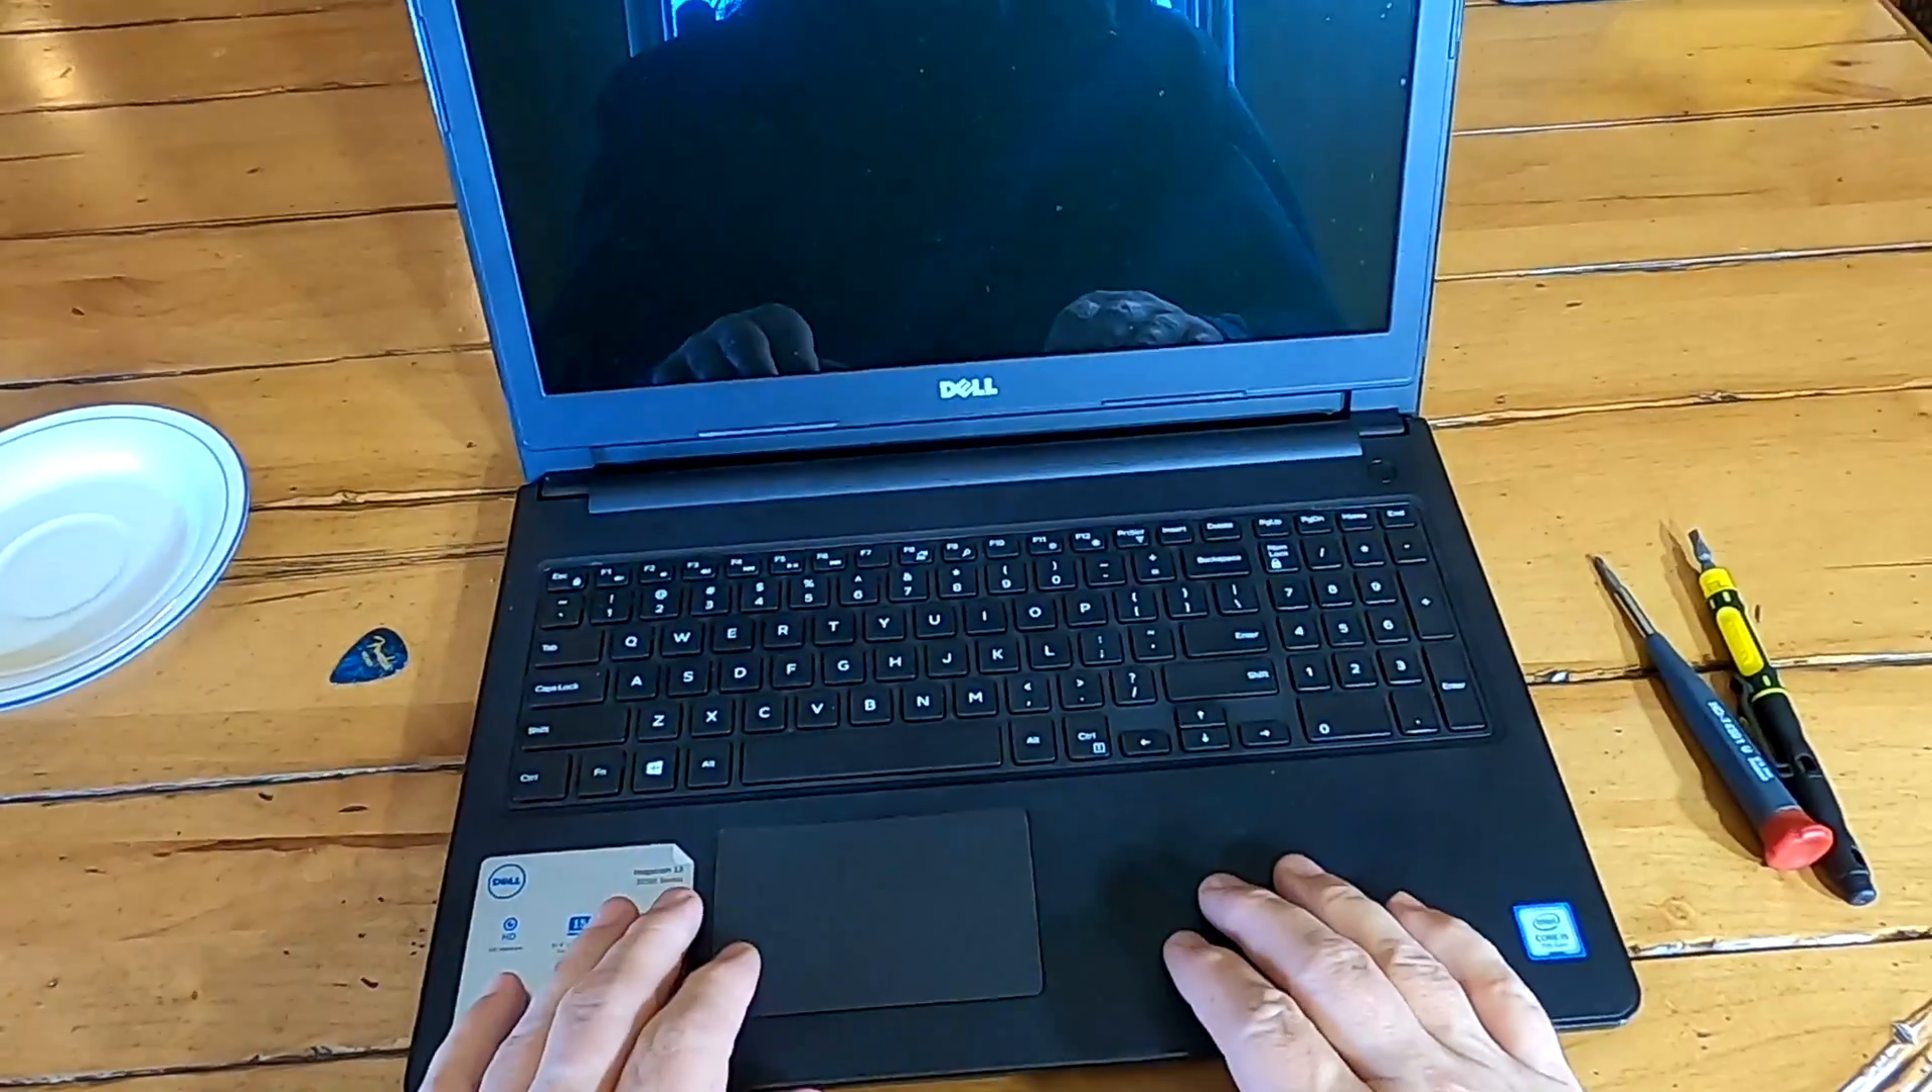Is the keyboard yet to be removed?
Yes.